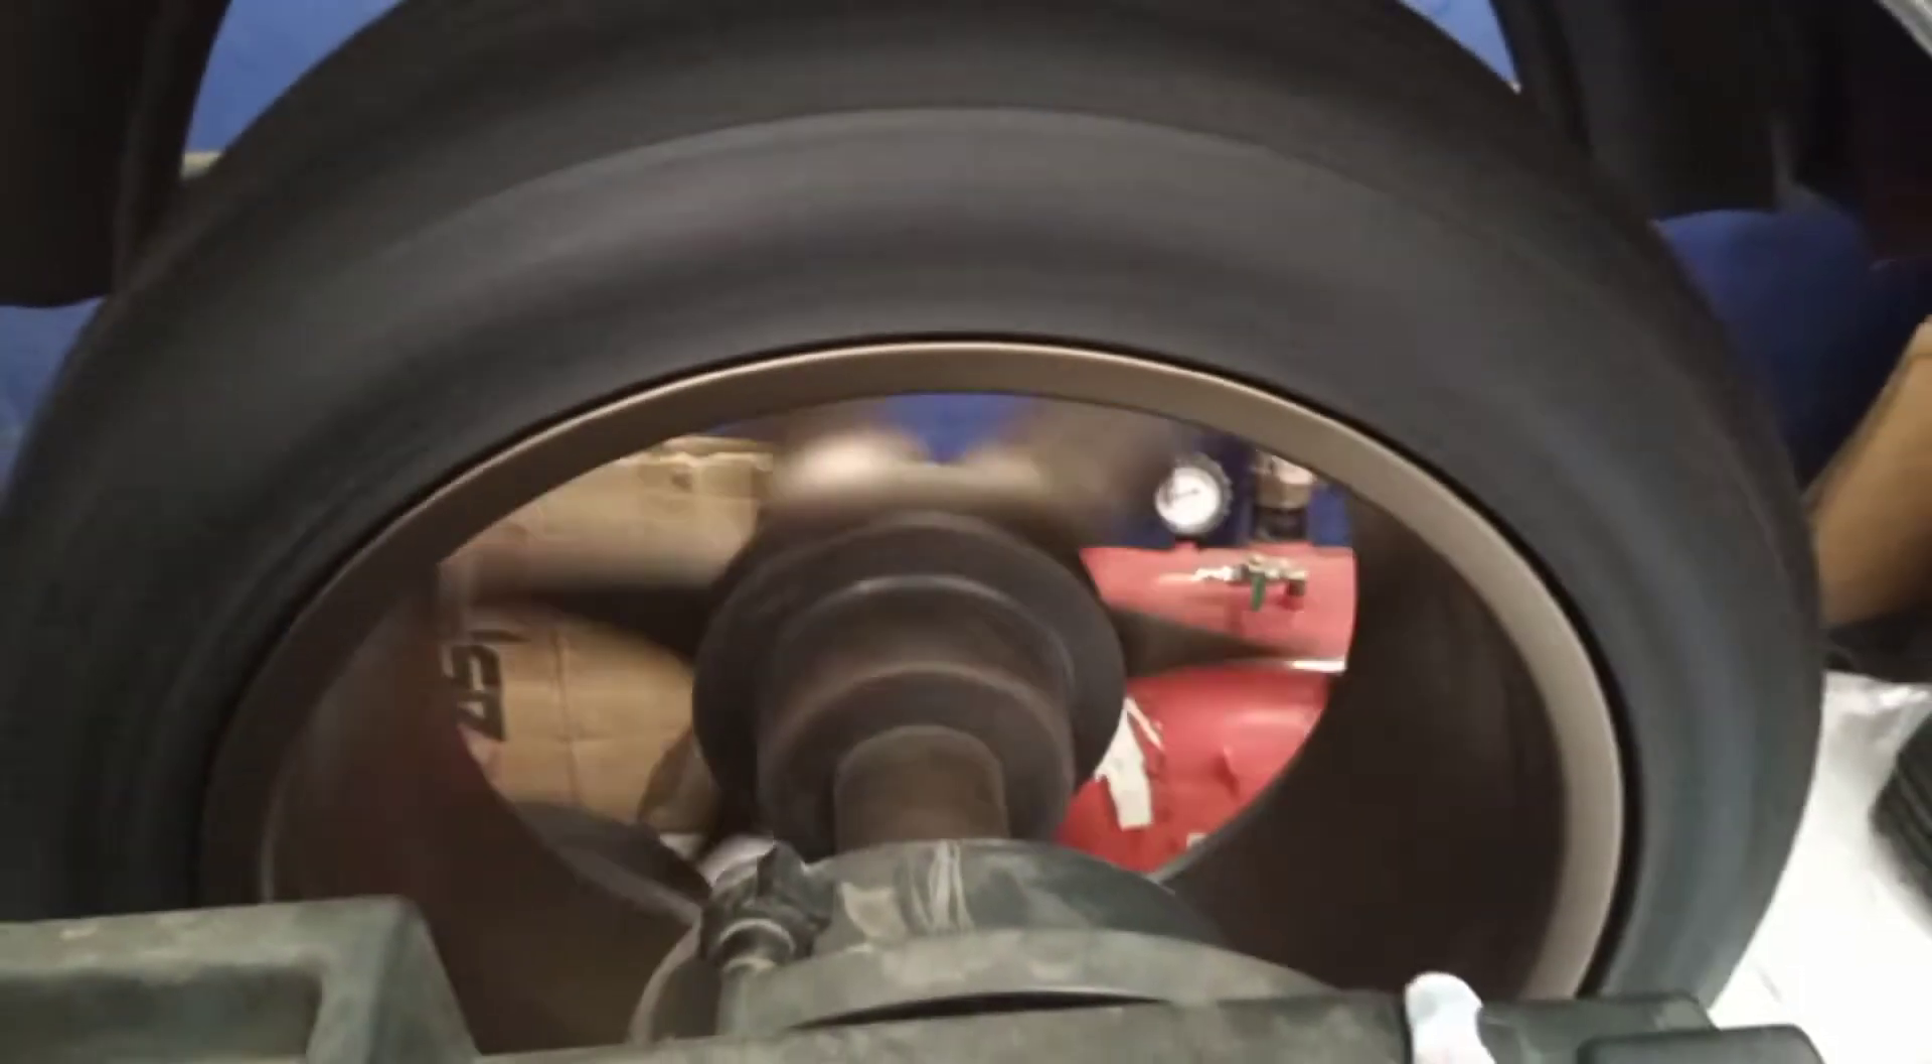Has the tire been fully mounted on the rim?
Yes.